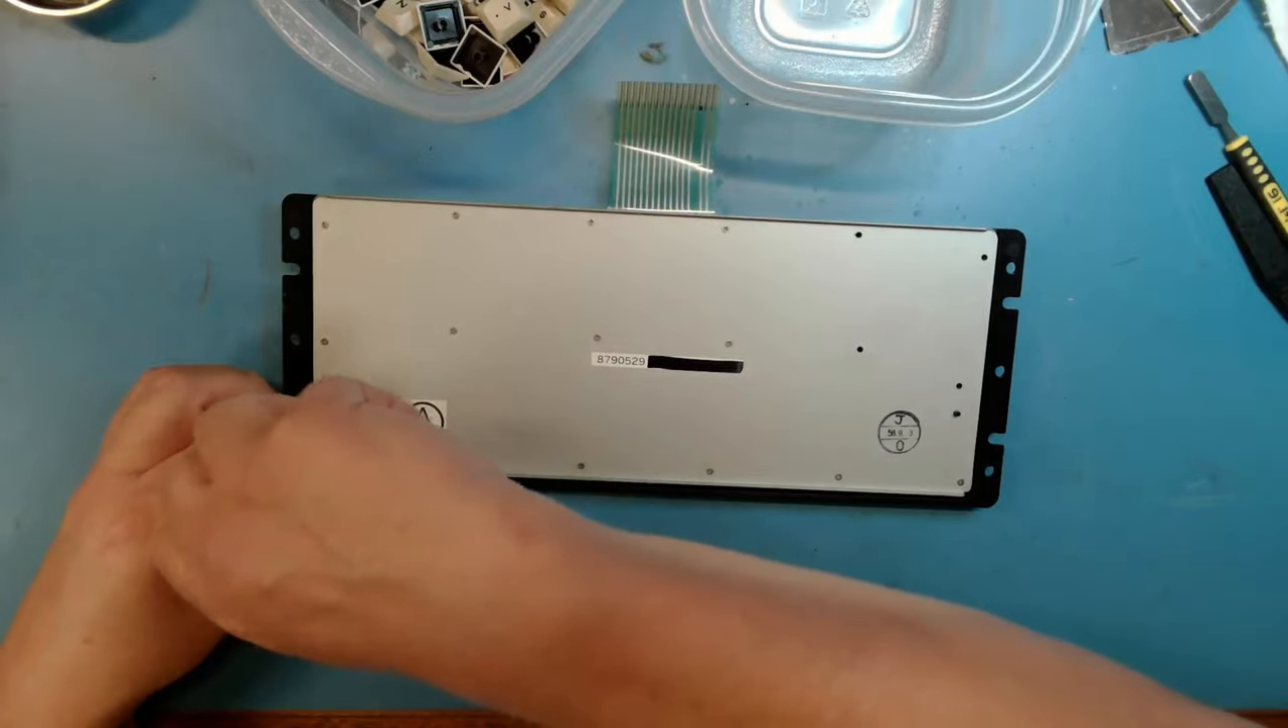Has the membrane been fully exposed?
No.